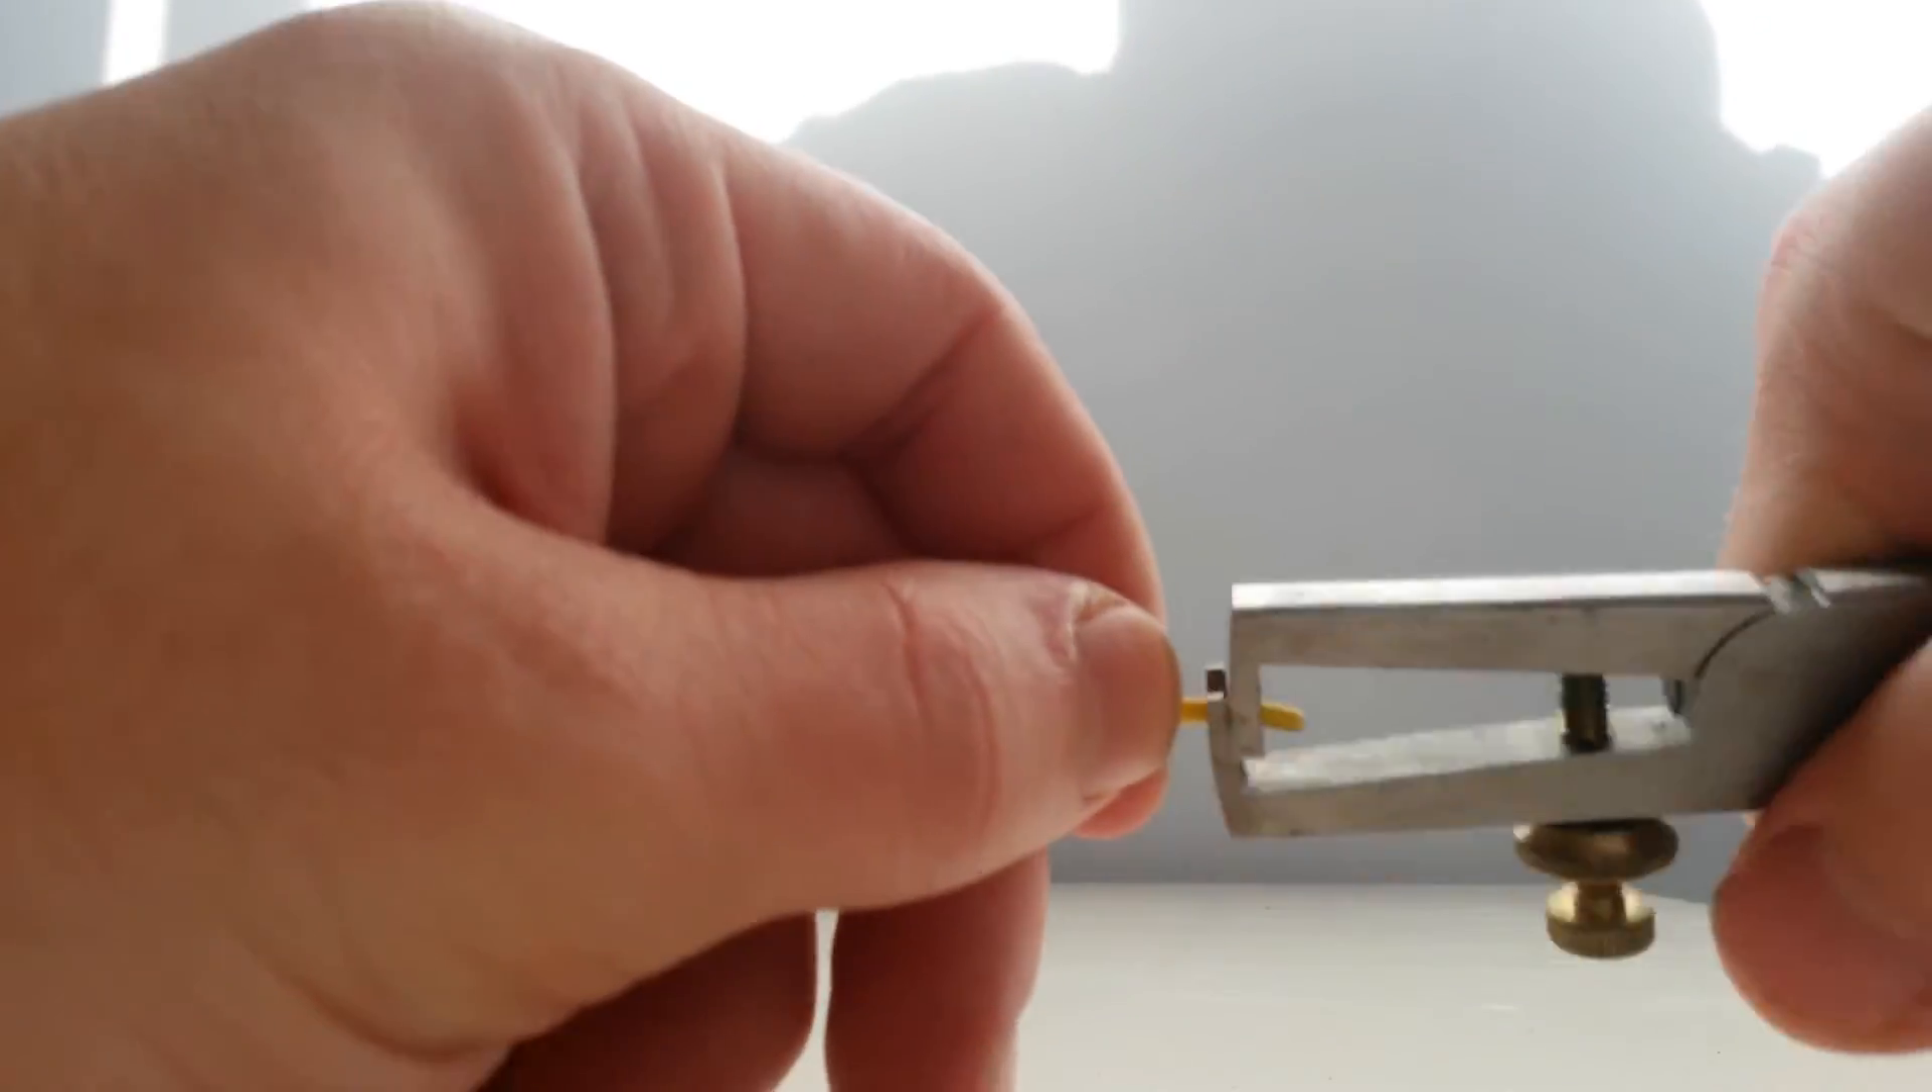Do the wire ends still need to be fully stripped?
Yes.